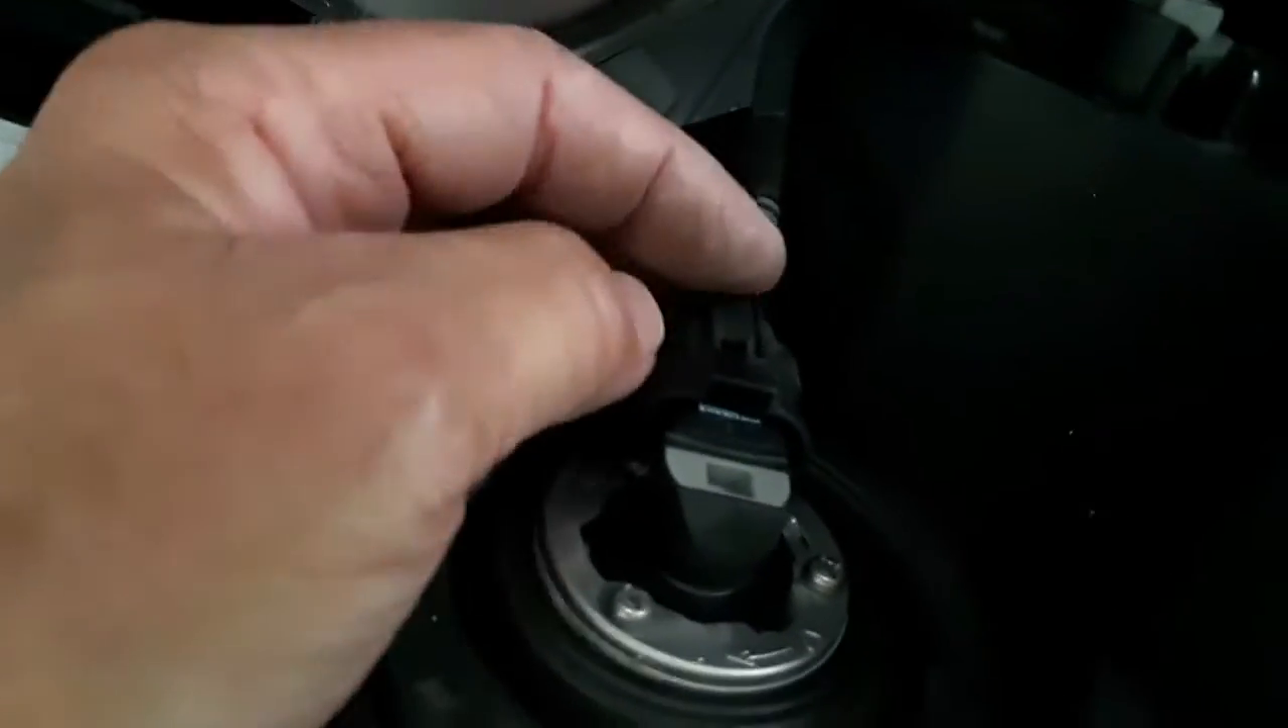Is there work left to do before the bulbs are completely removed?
Yes.